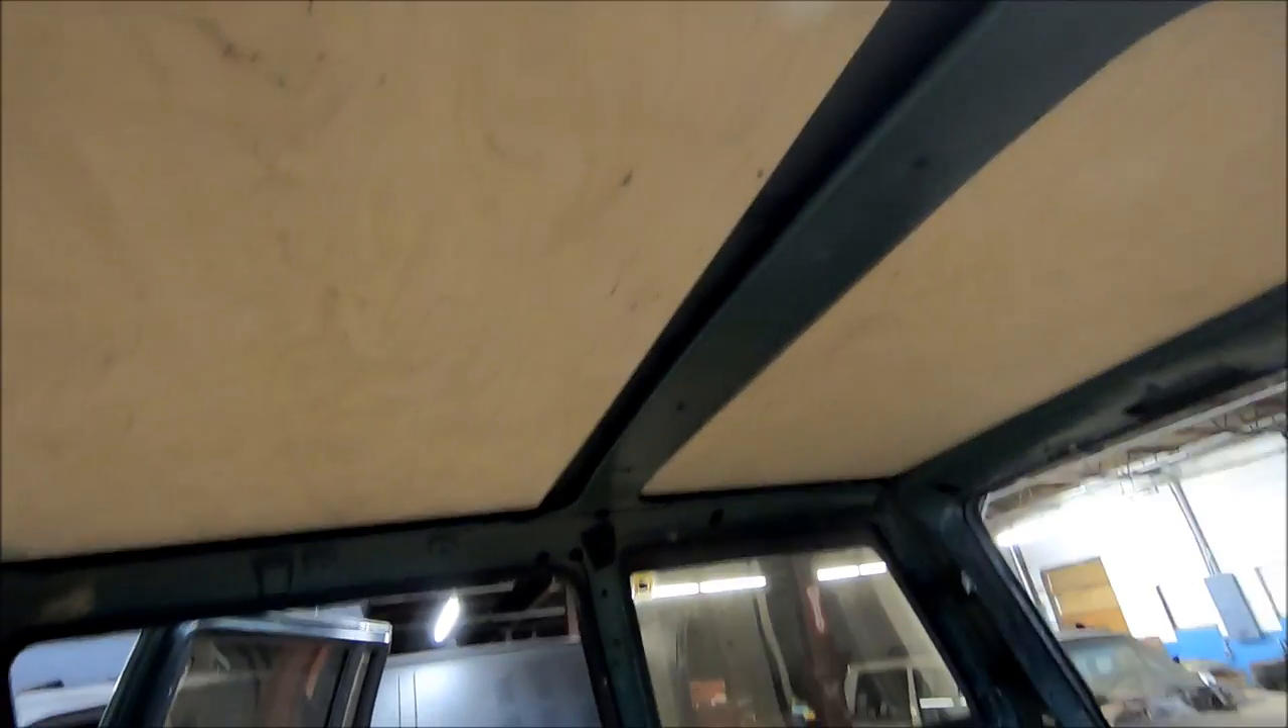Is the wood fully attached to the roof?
Yes.